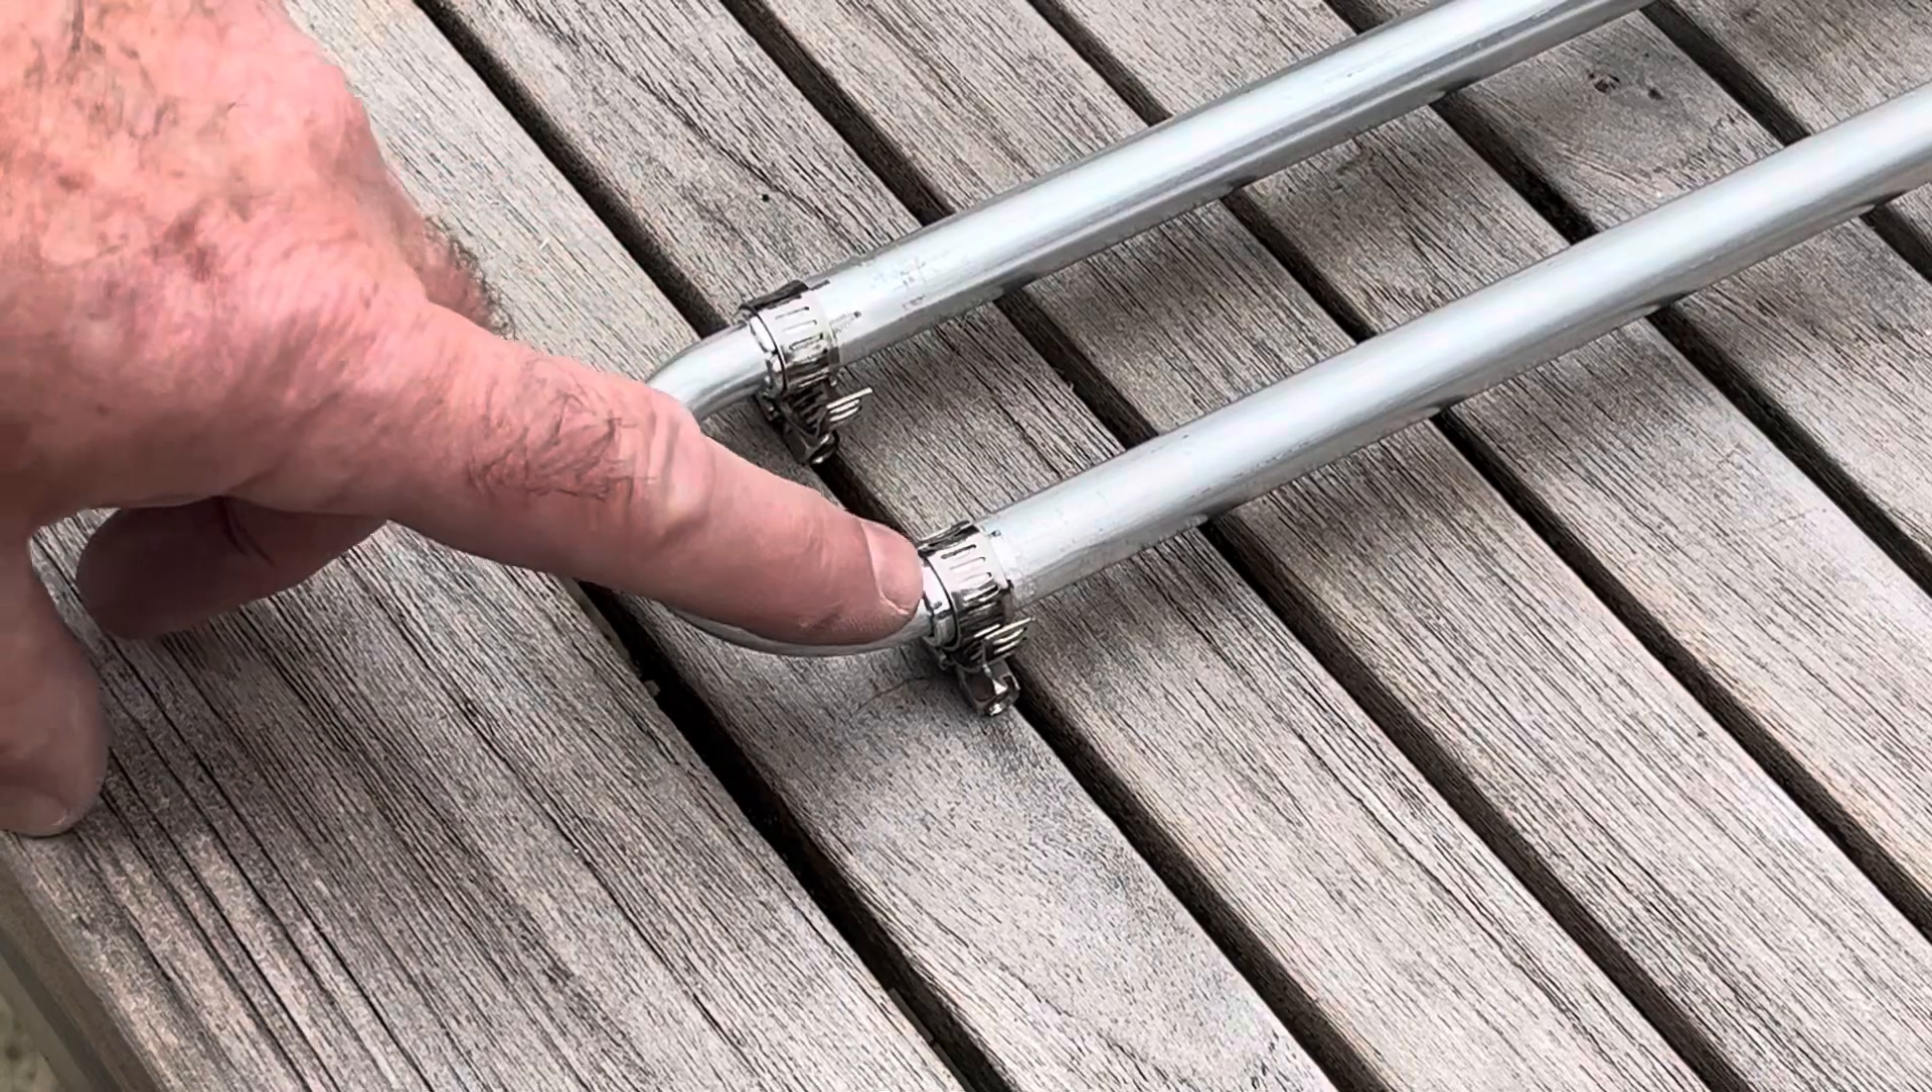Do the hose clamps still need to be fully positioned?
No.